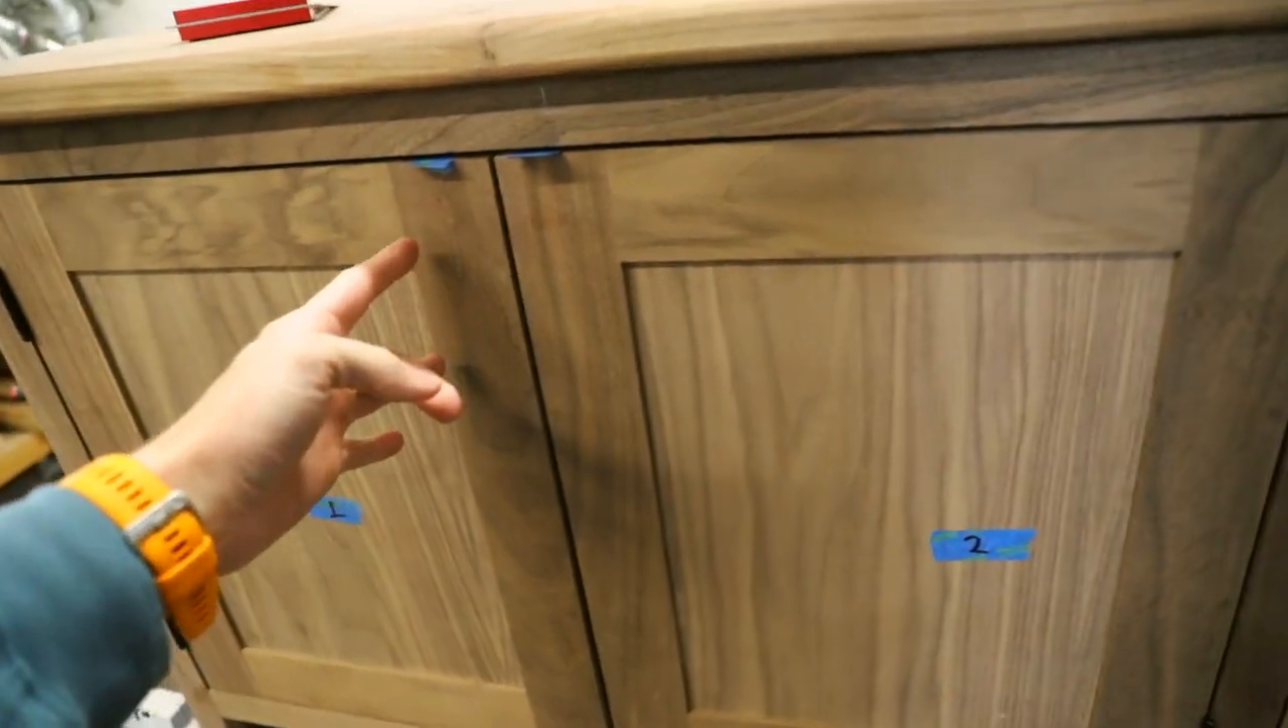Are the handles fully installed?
No.